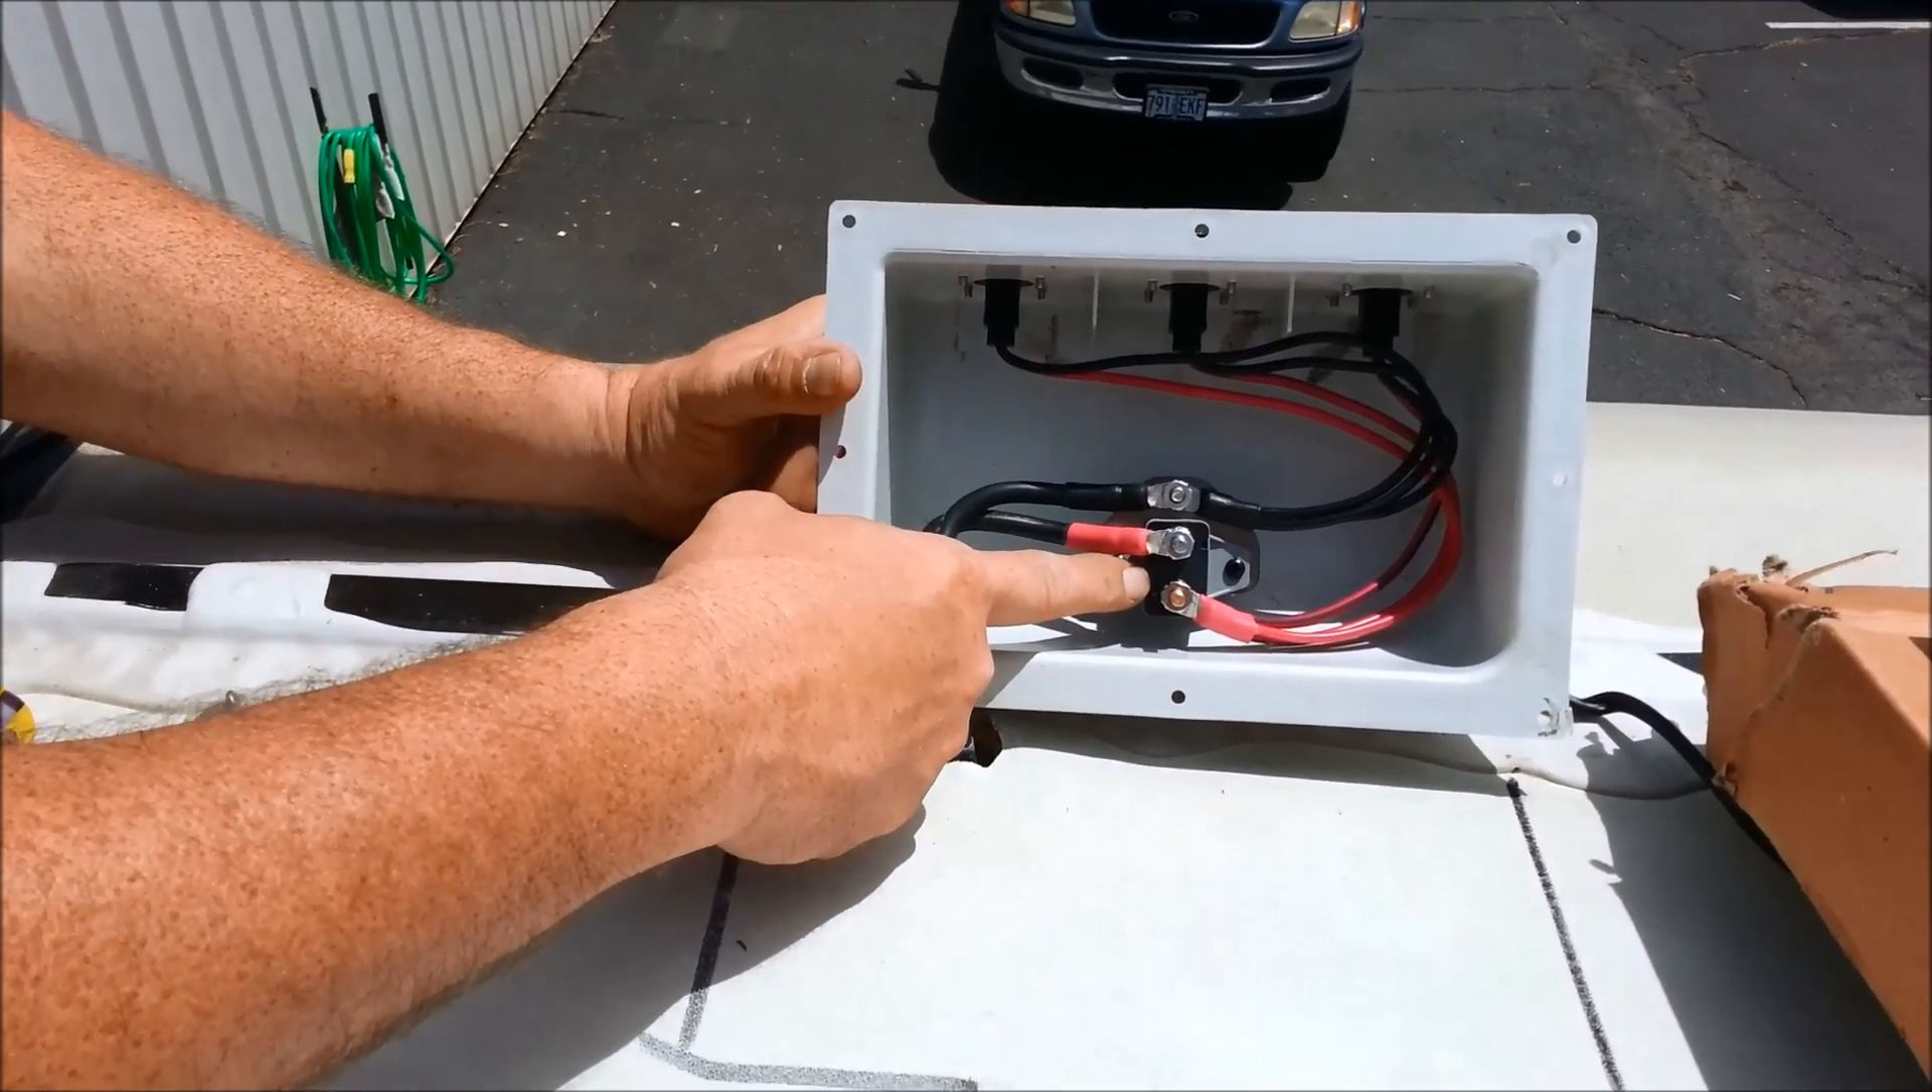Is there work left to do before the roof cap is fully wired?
No.